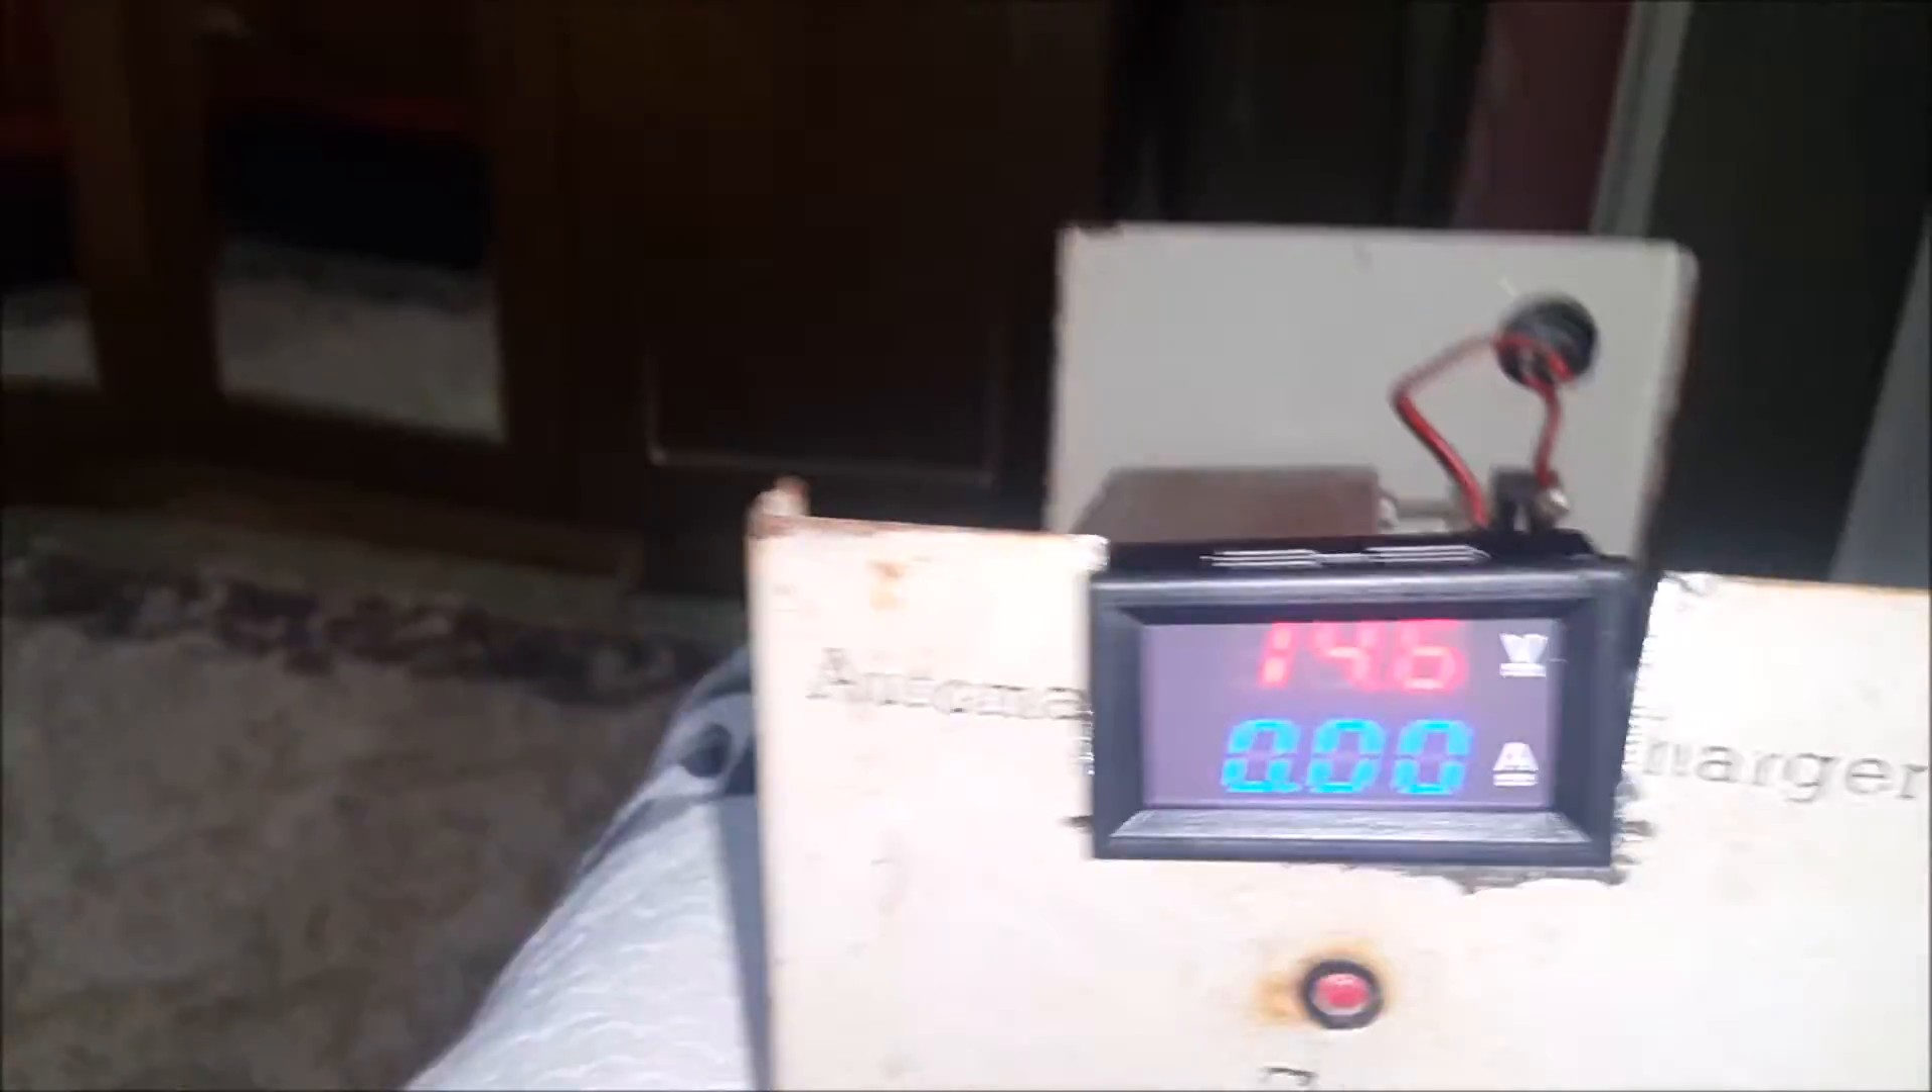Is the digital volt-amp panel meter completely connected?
Yes.